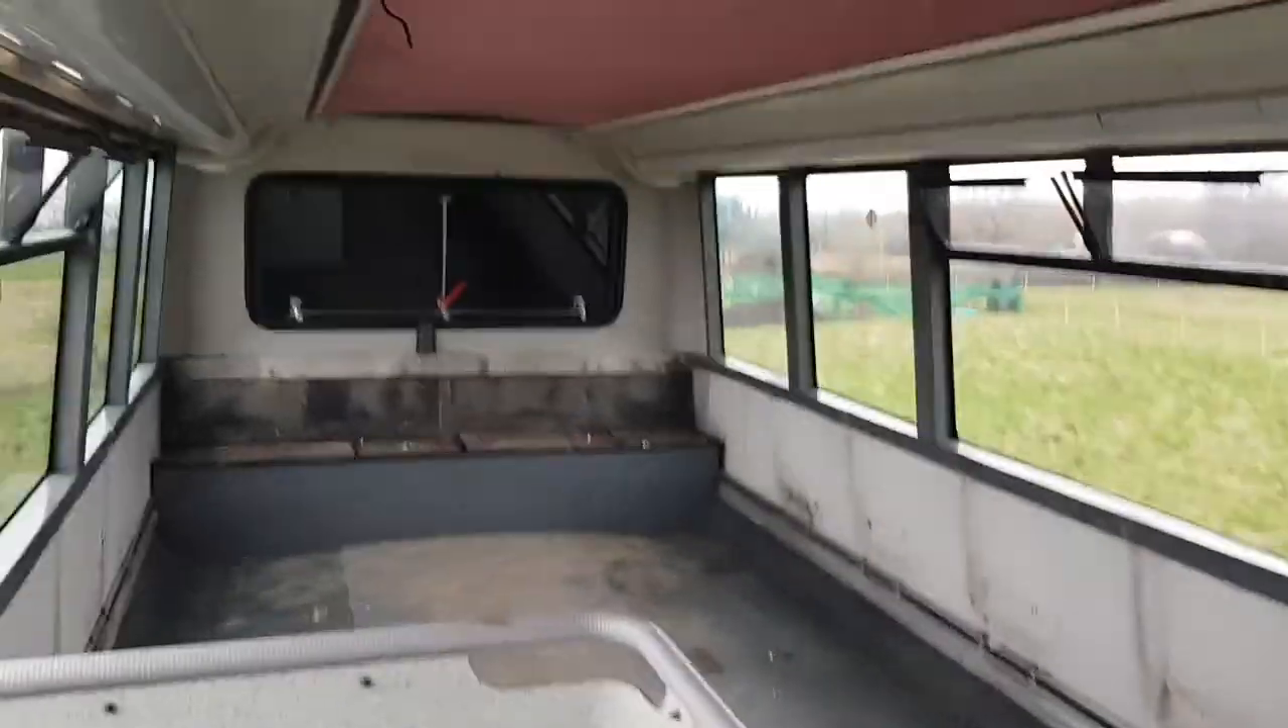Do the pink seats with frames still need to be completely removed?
No.